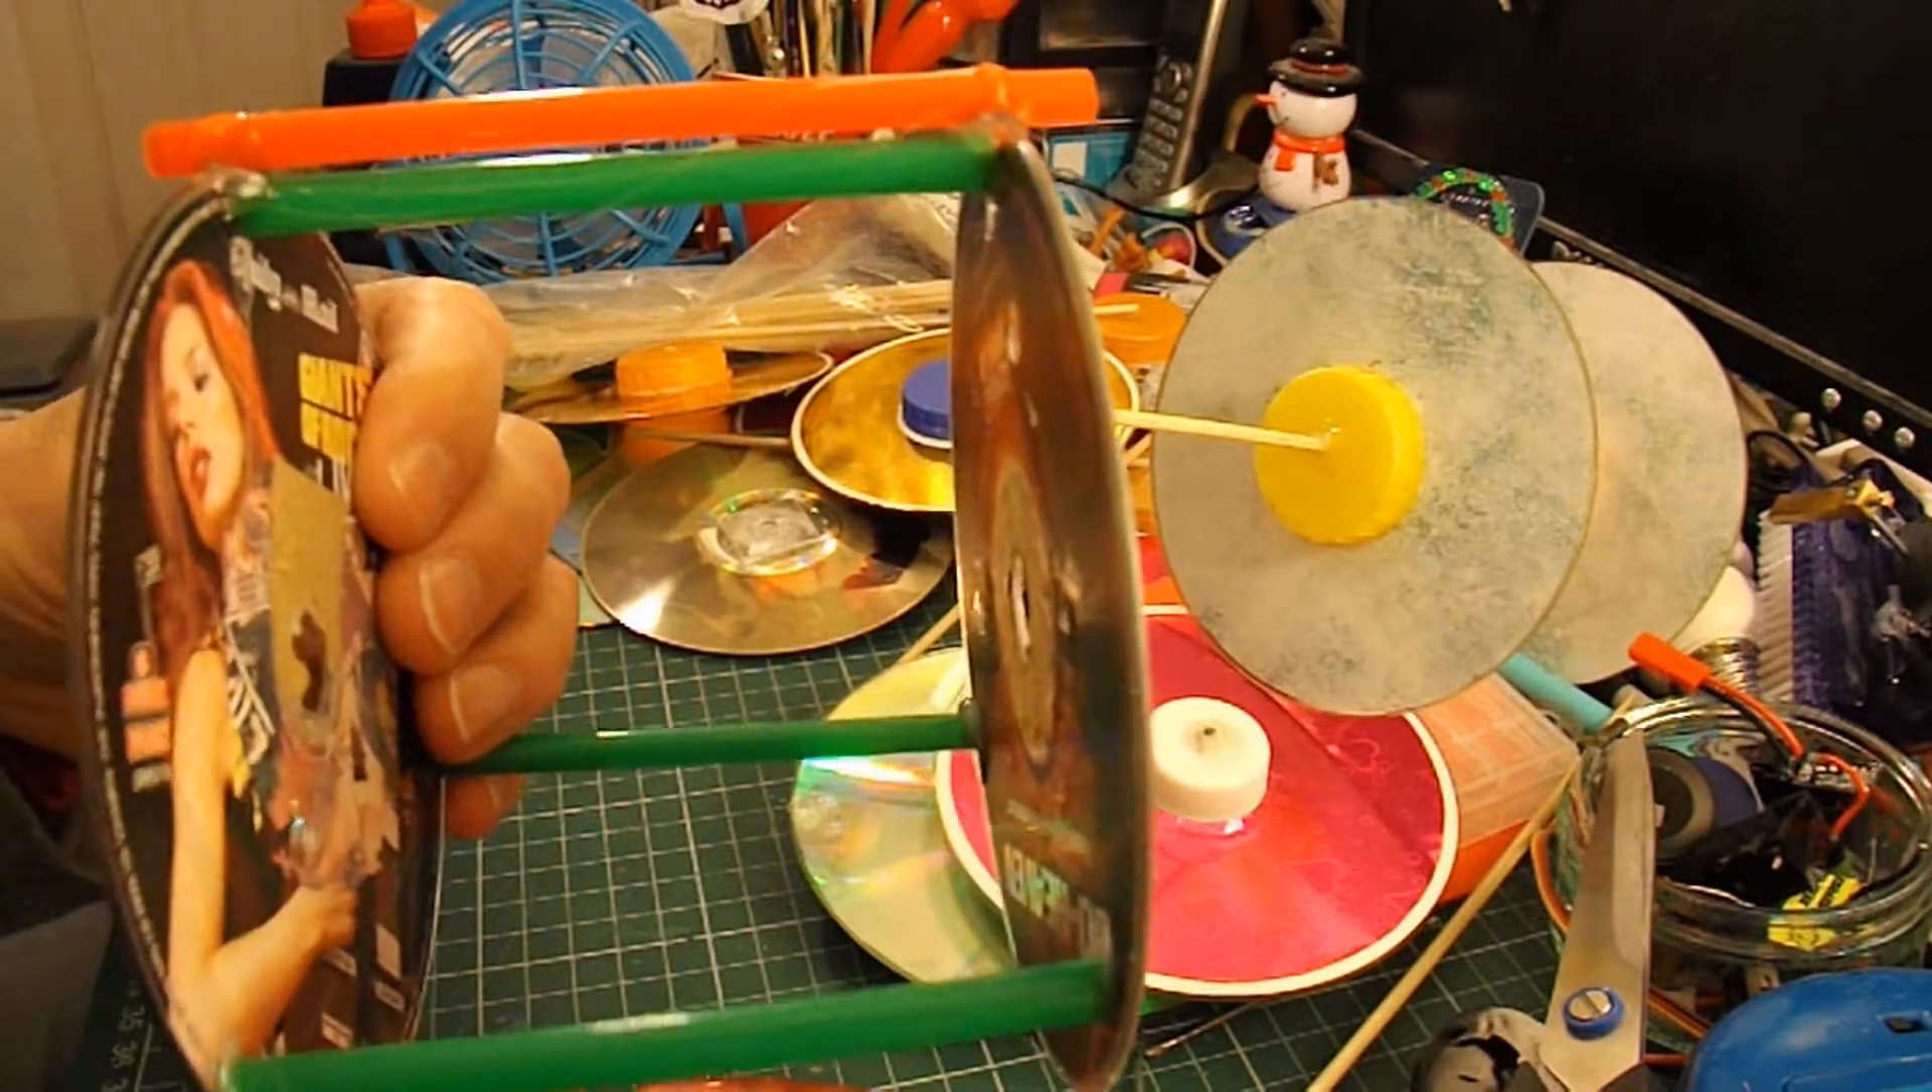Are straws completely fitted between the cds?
Yes.